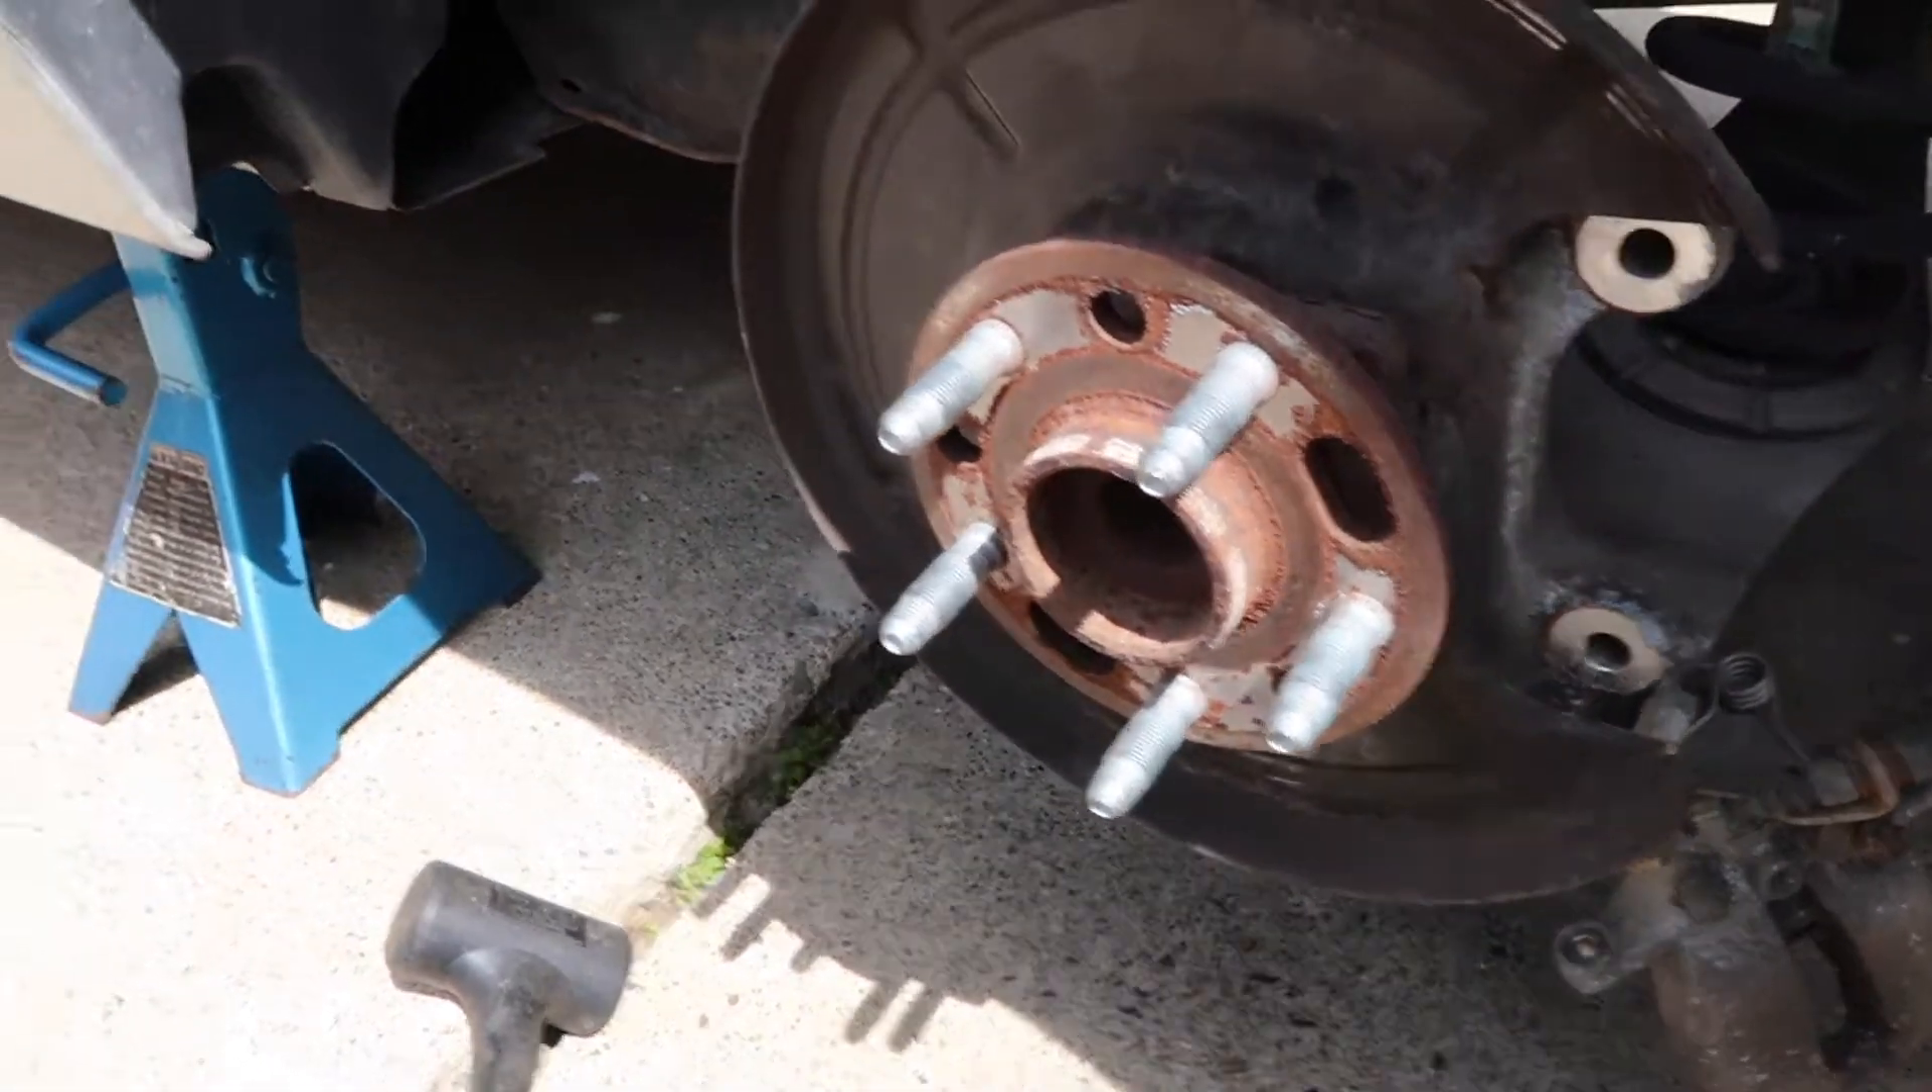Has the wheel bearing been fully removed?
No.